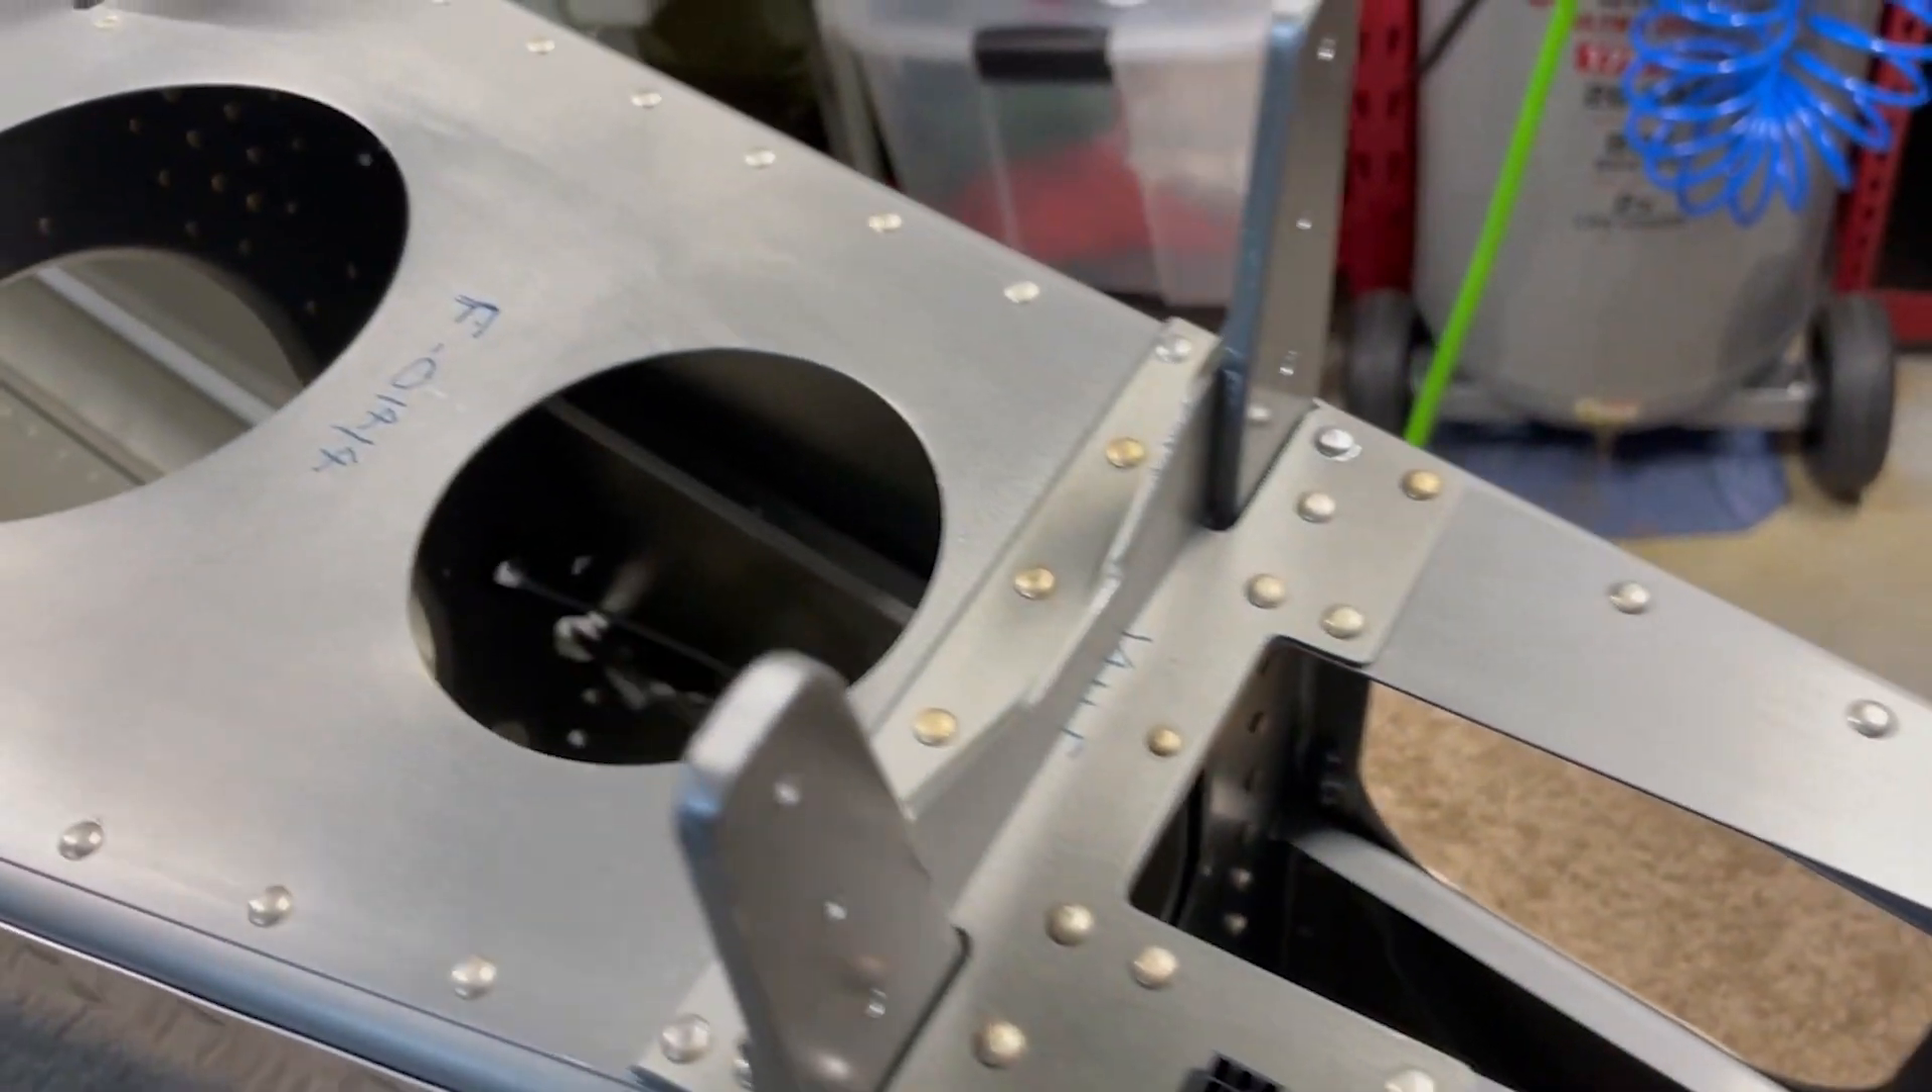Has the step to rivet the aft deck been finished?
Yes.